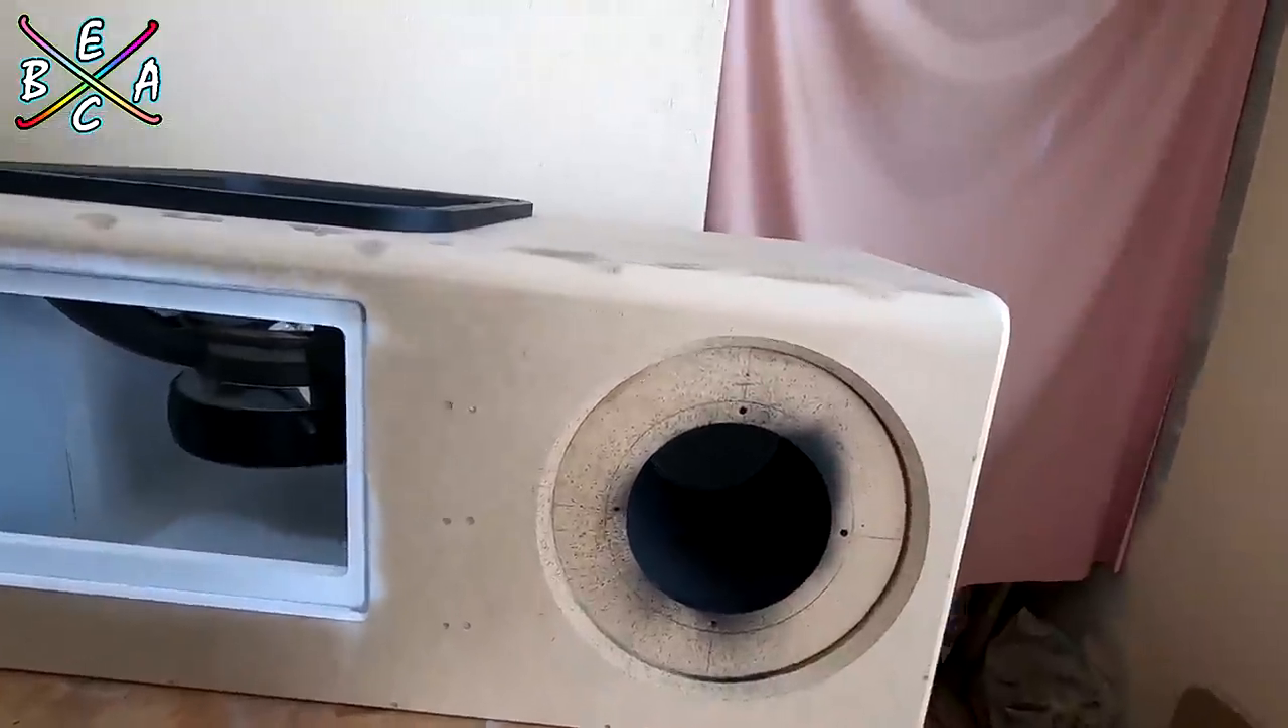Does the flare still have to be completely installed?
Yes.